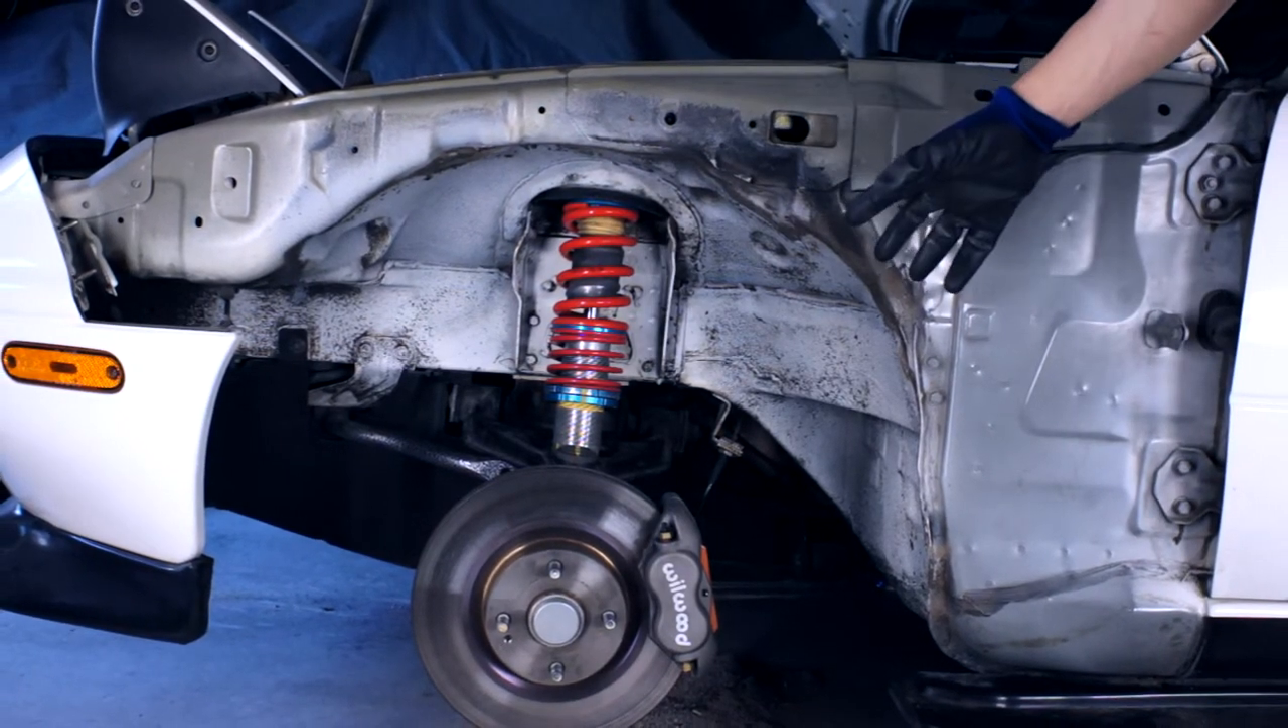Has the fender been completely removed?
Yes.